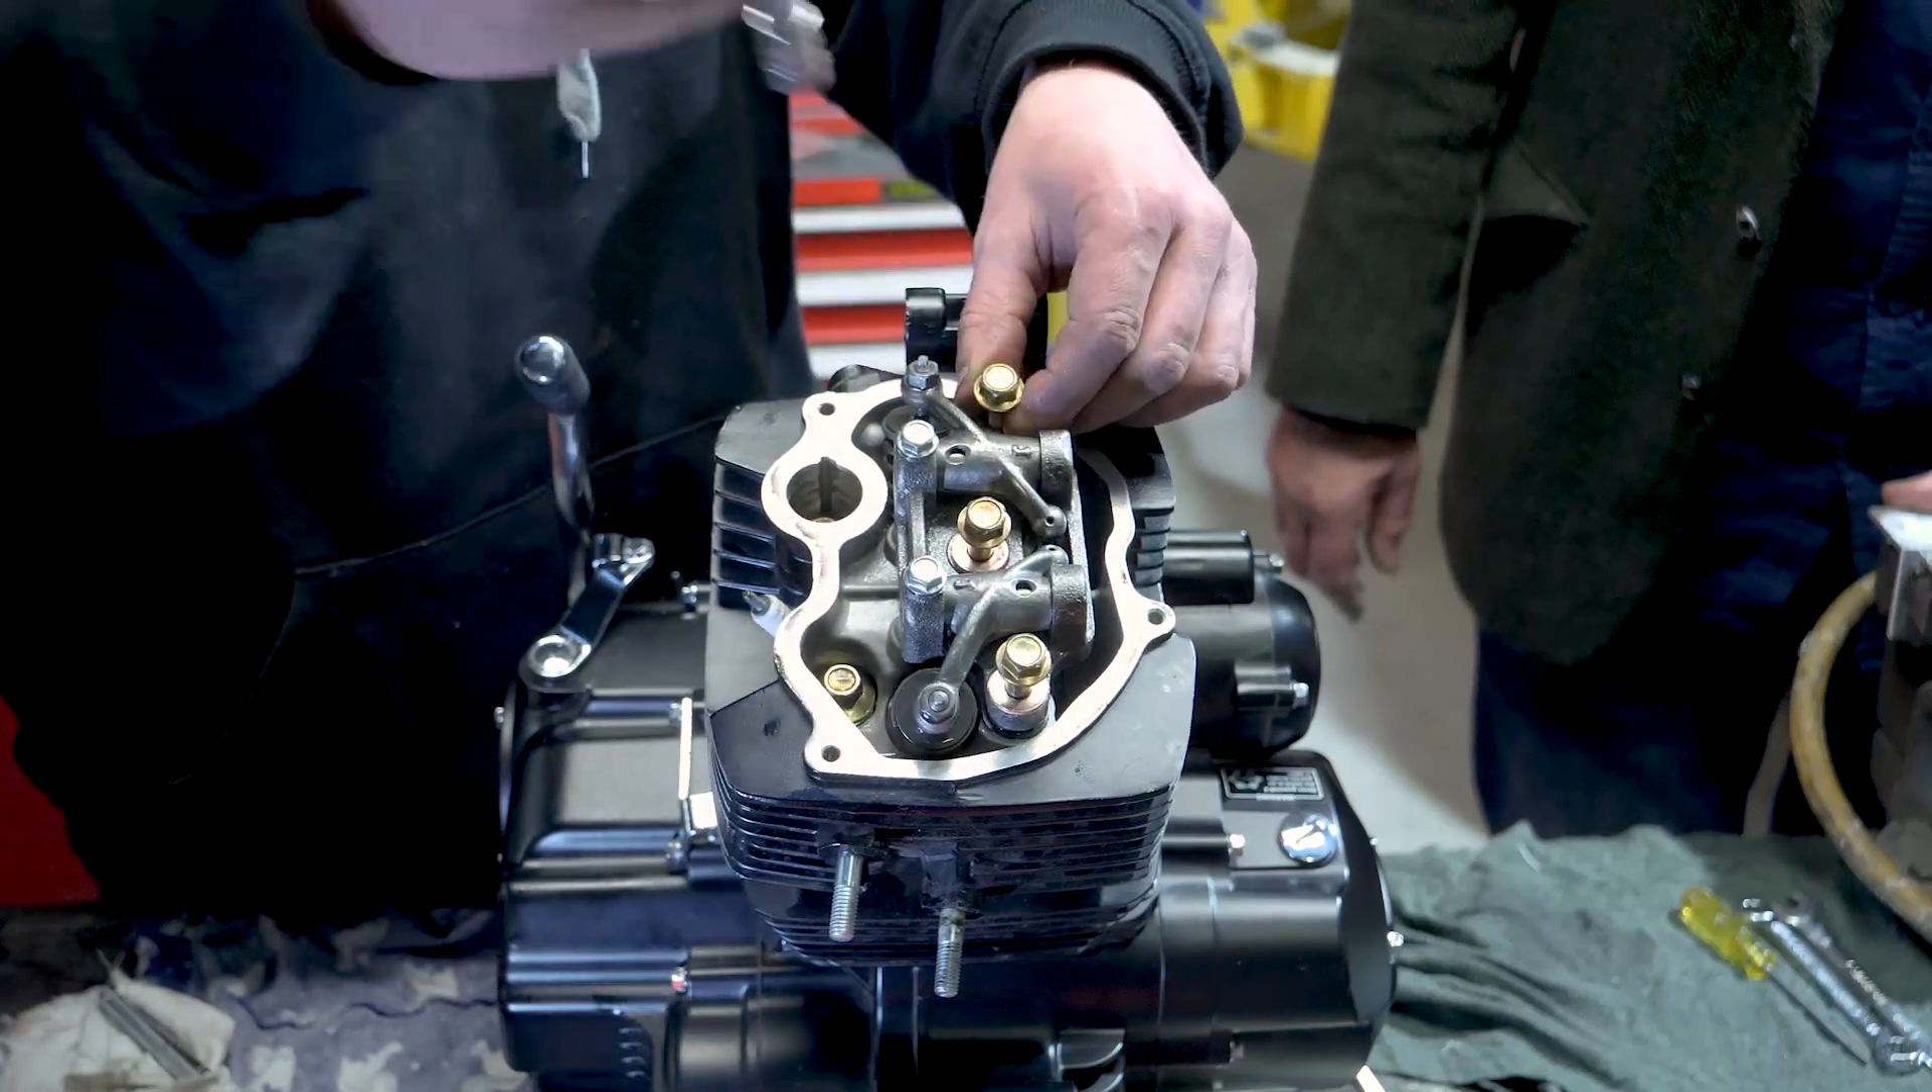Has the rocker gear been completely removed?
No.